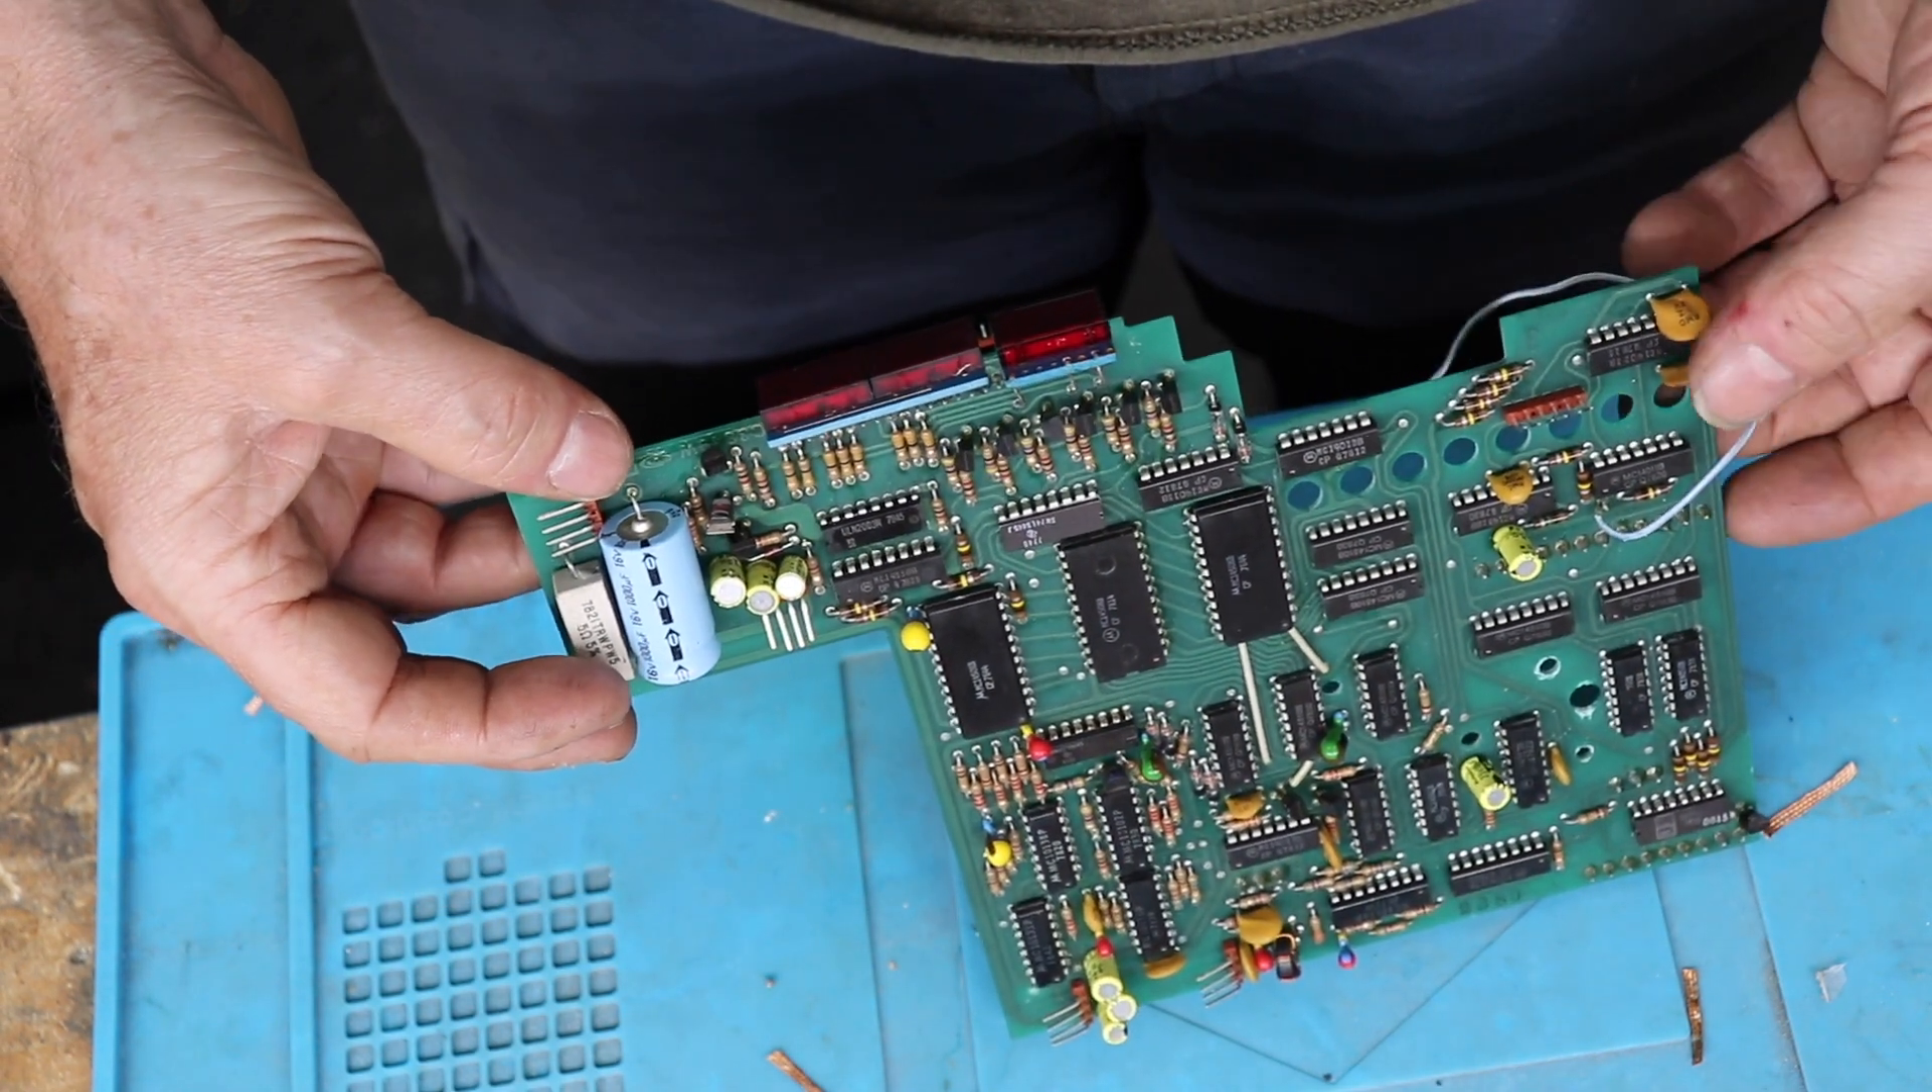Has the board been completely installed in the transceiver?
No.